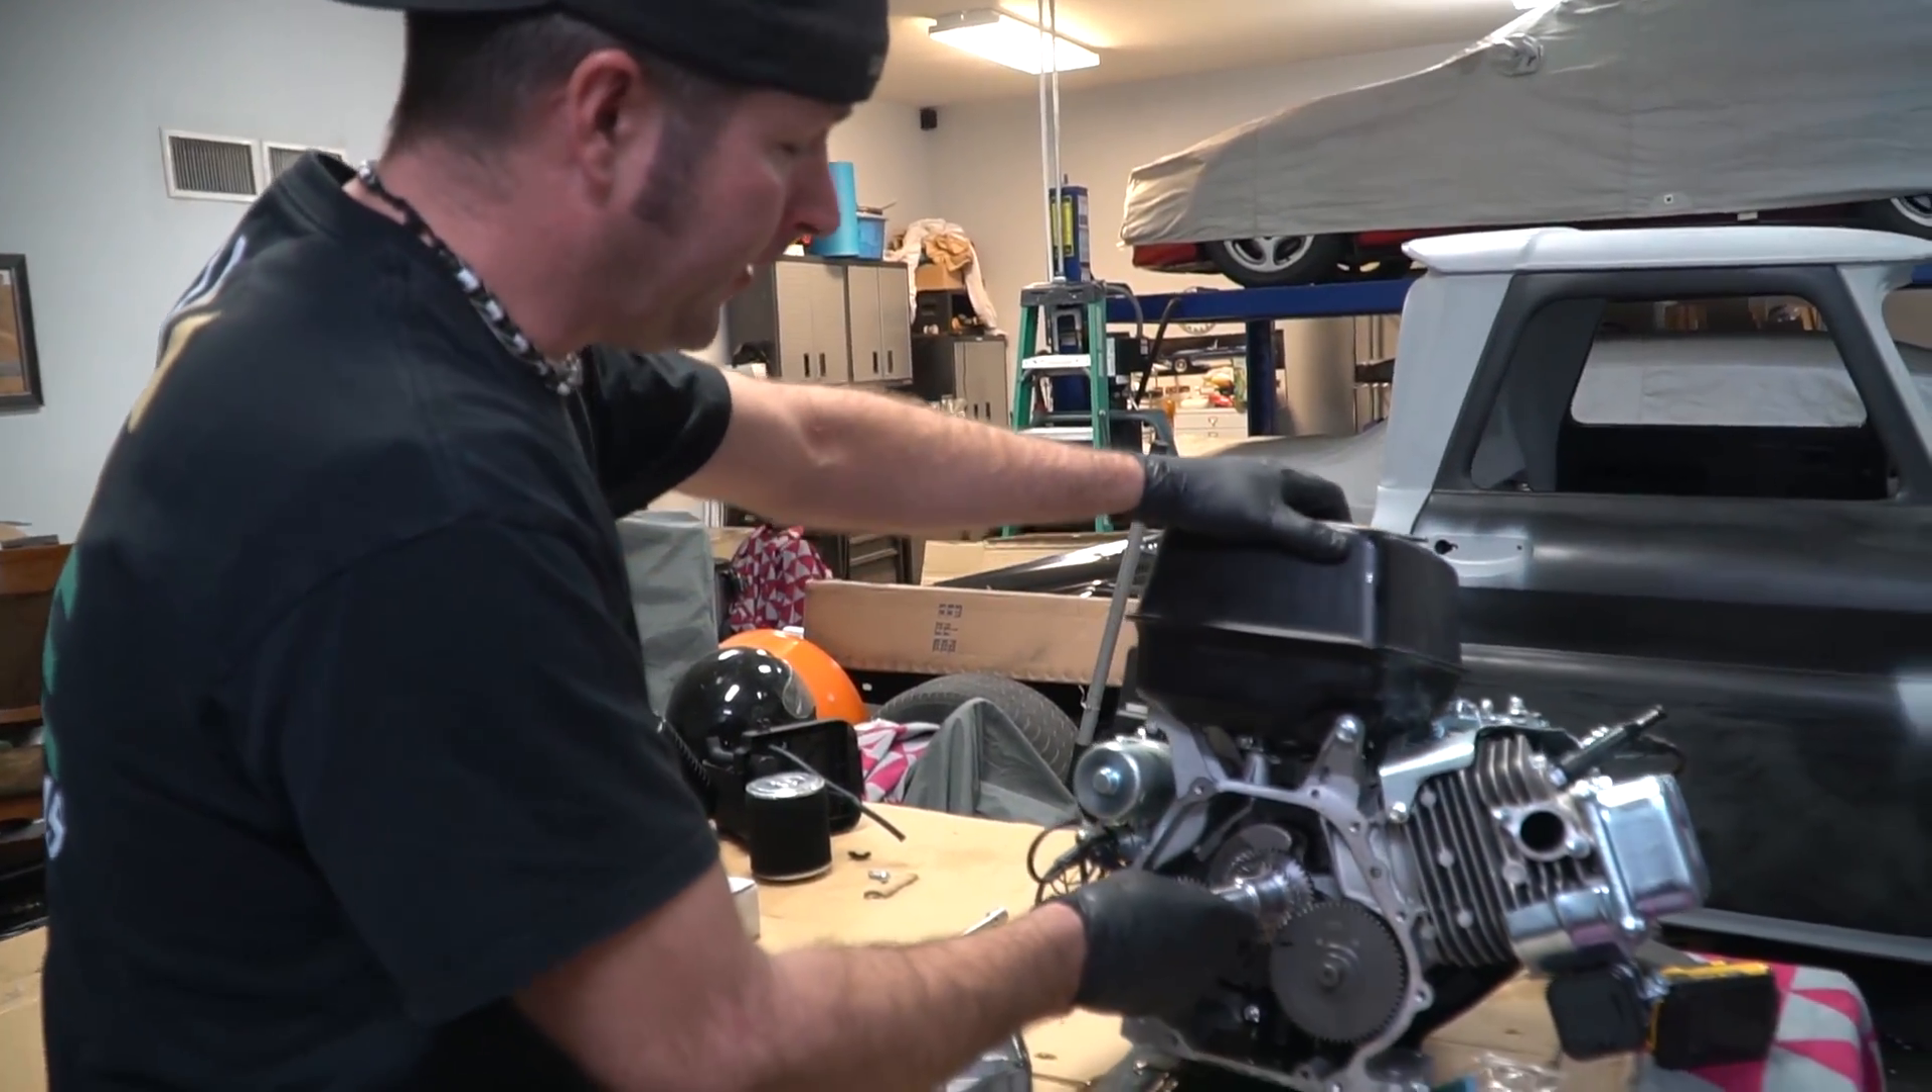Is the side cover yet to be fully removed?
No.